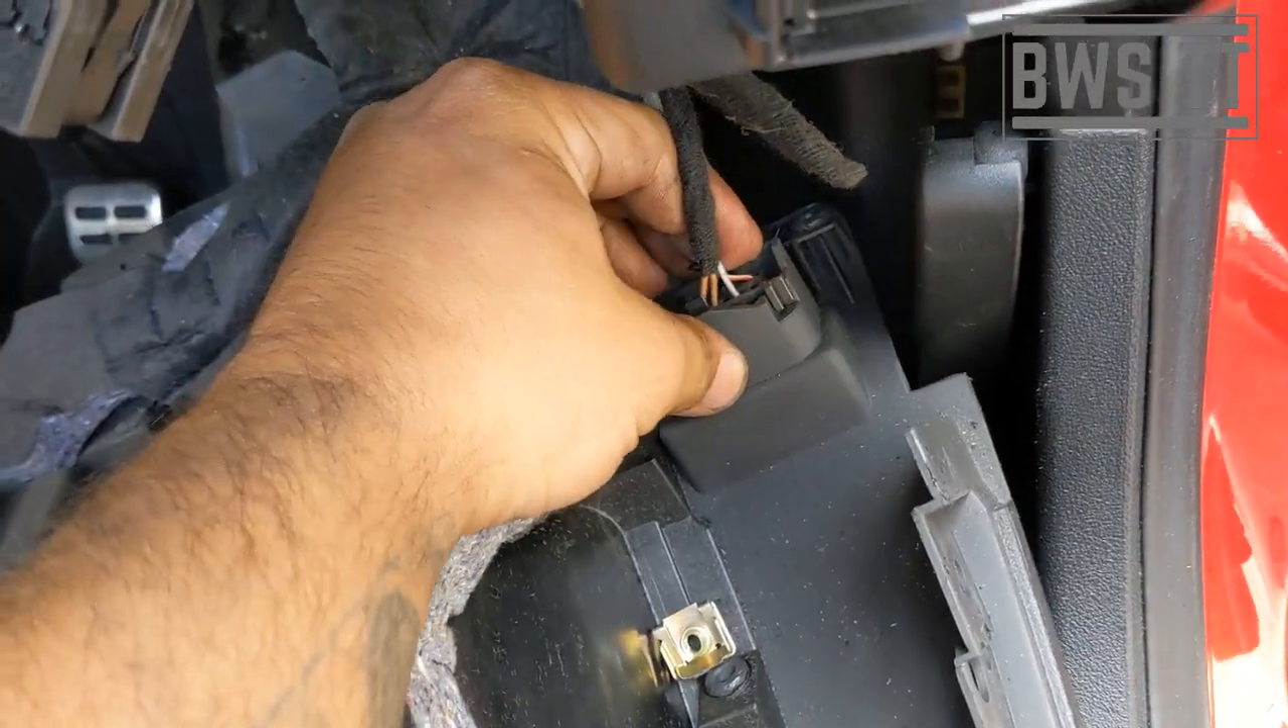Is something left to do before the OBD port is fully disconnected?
Yes.